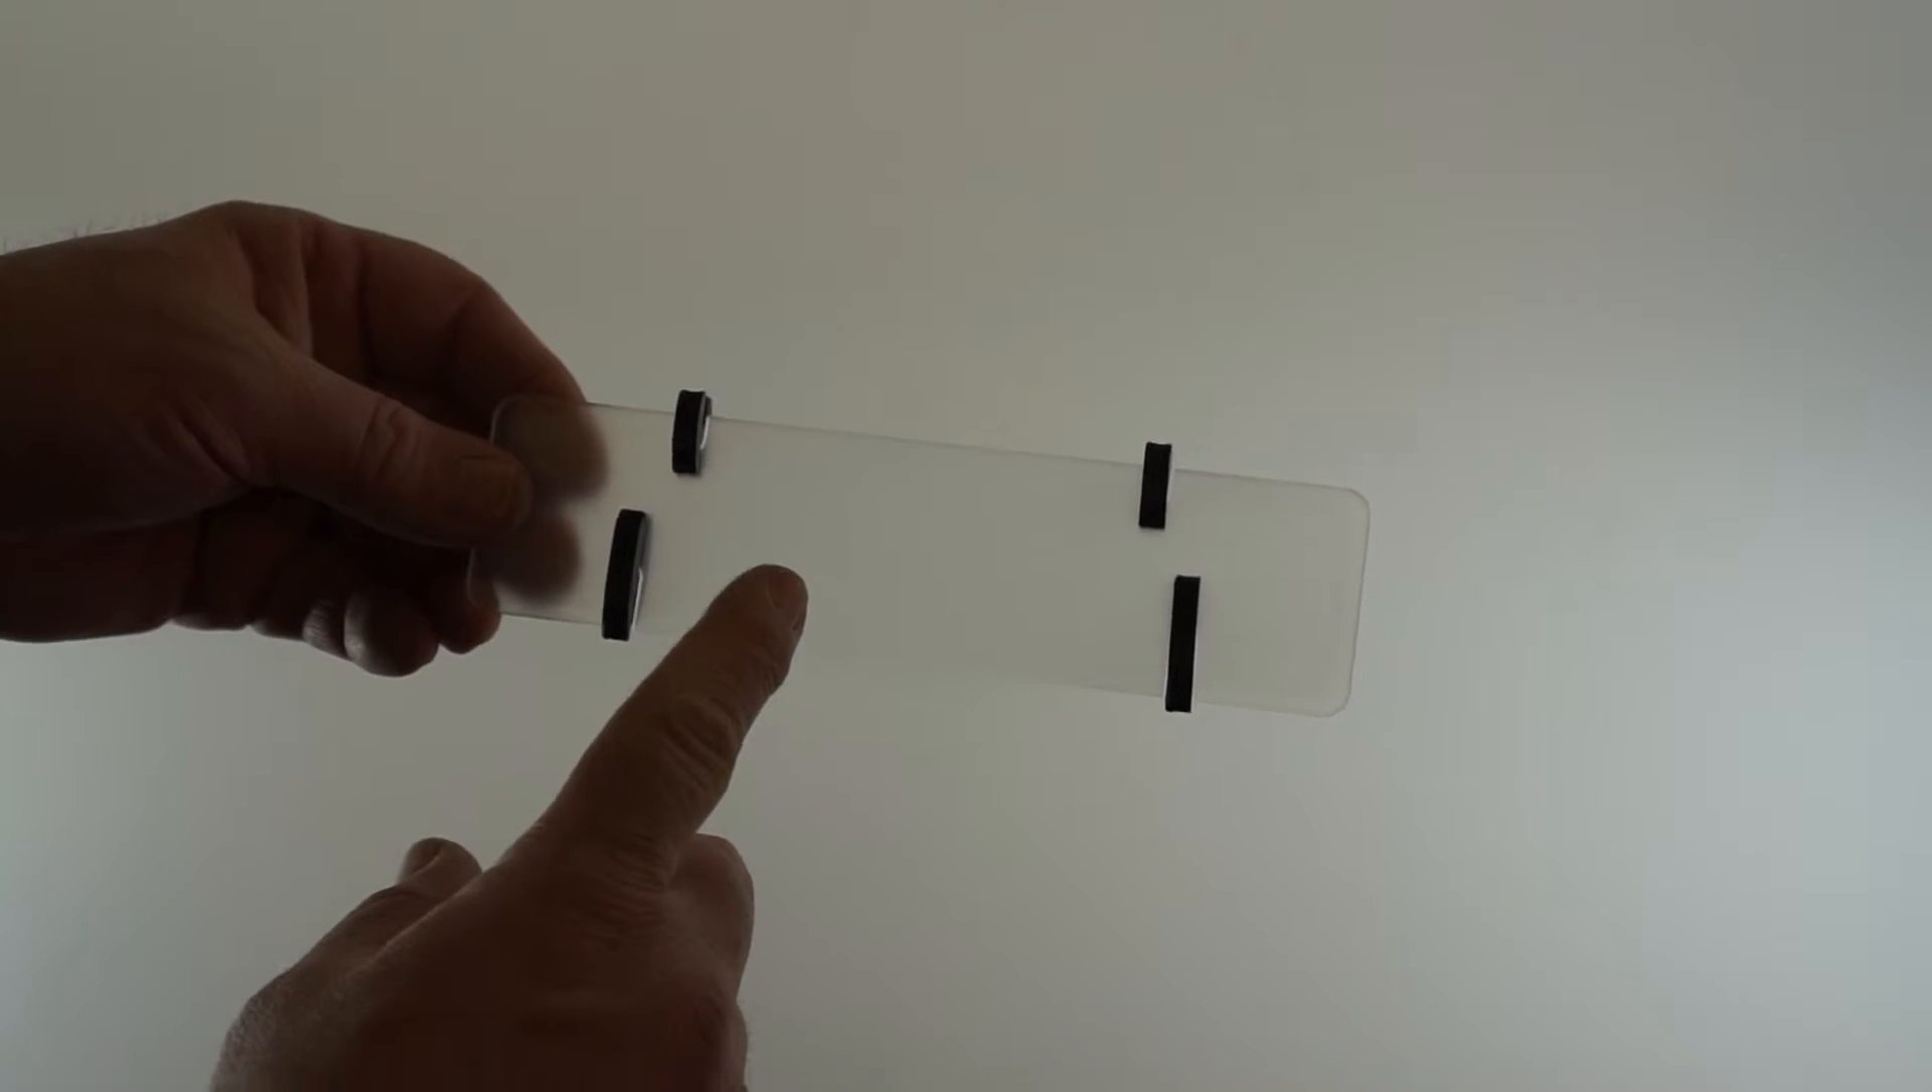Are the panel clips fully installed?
Yes.